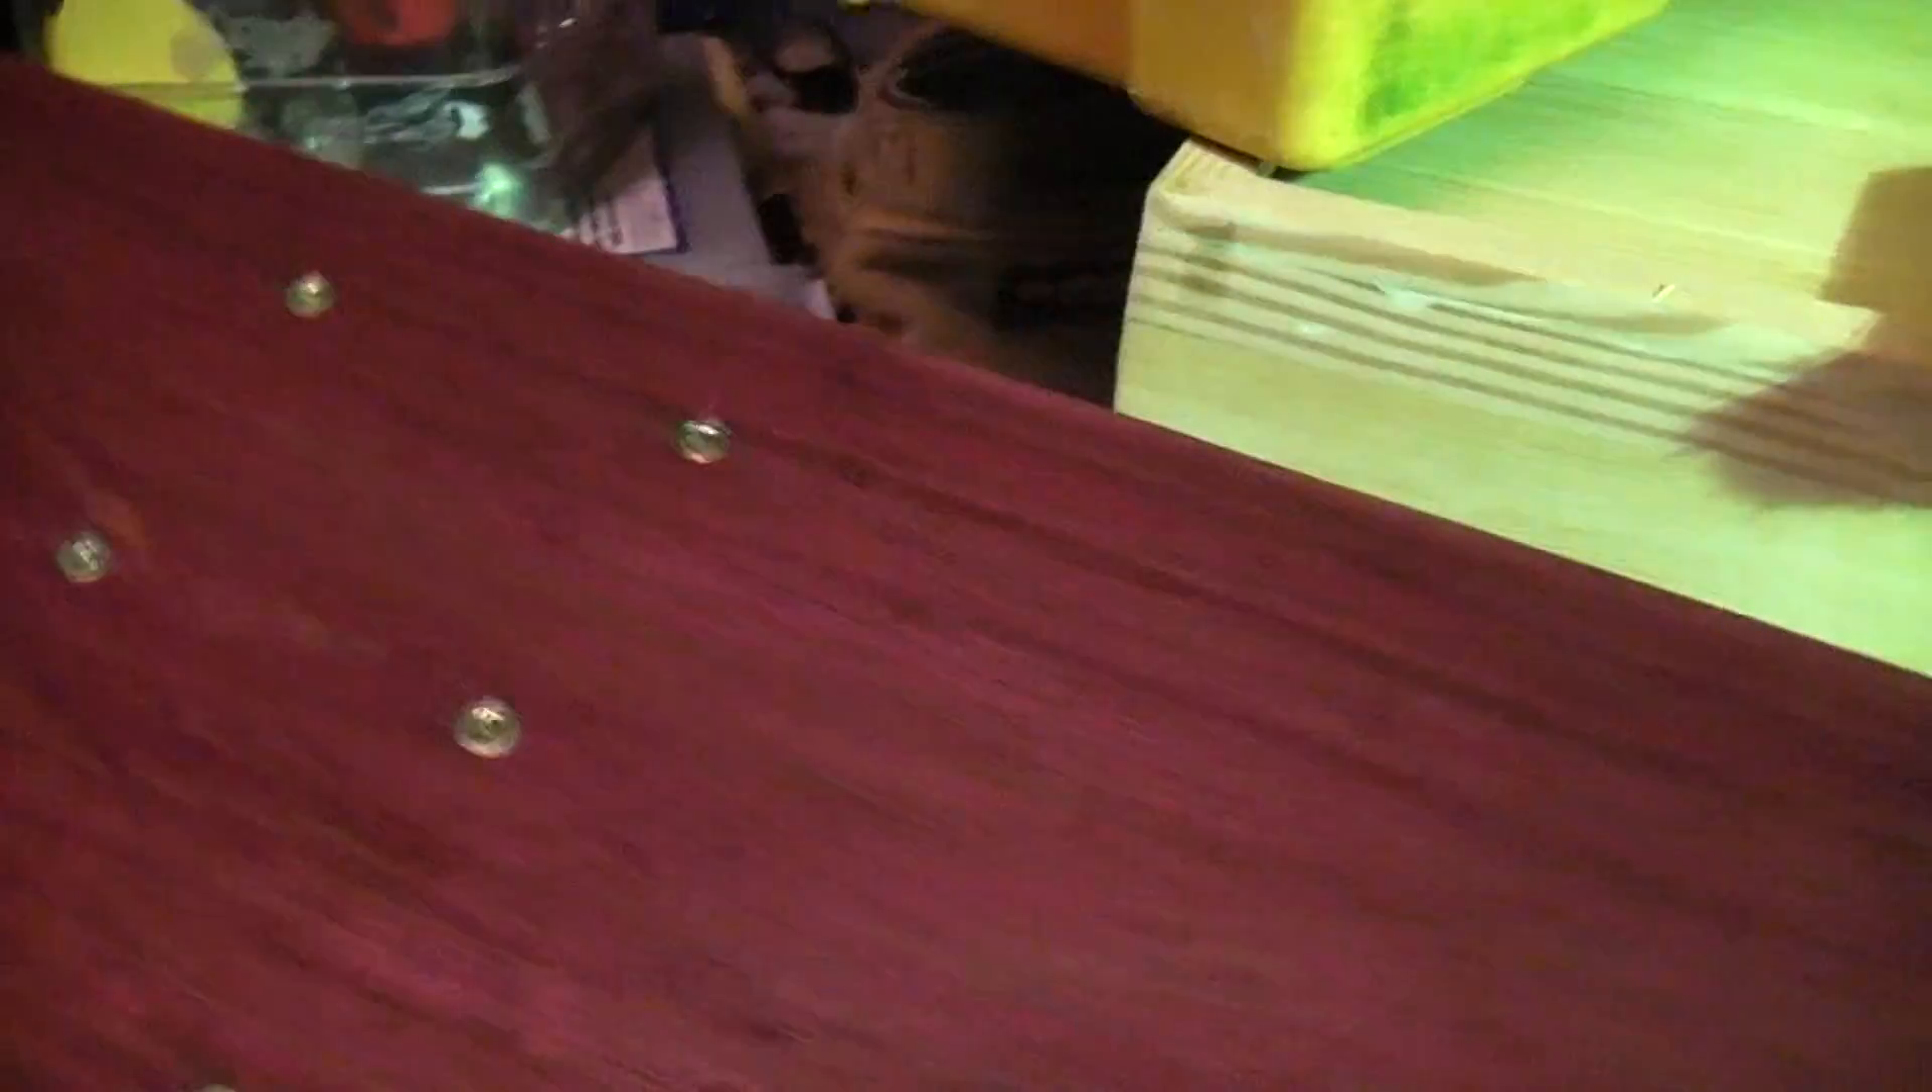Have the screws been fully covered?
No.